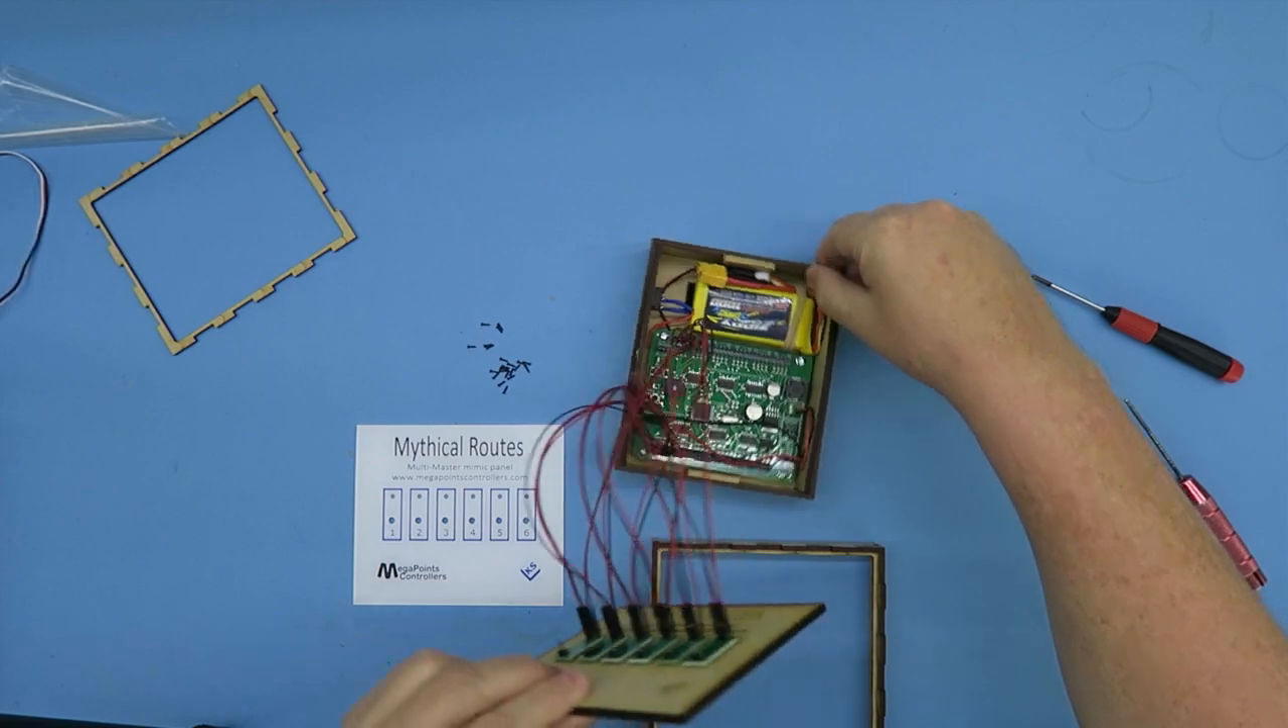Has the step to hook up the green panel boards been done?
Yes.